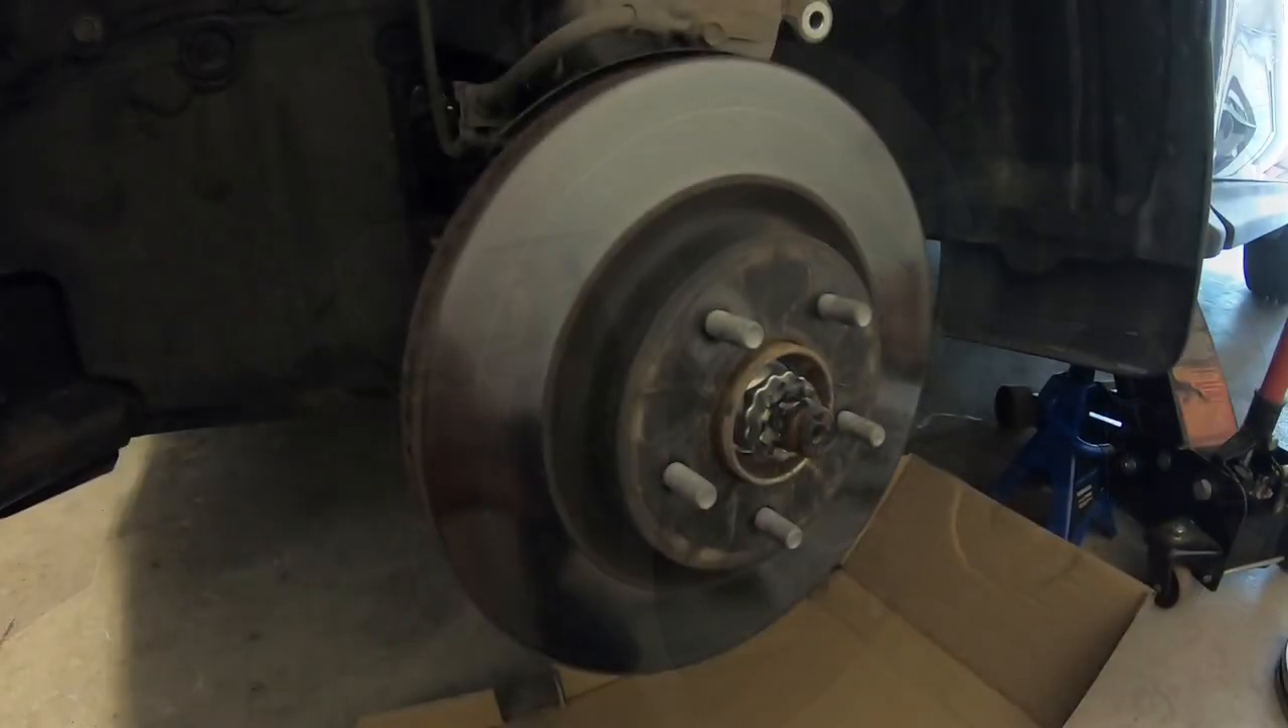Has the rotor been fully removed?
No.